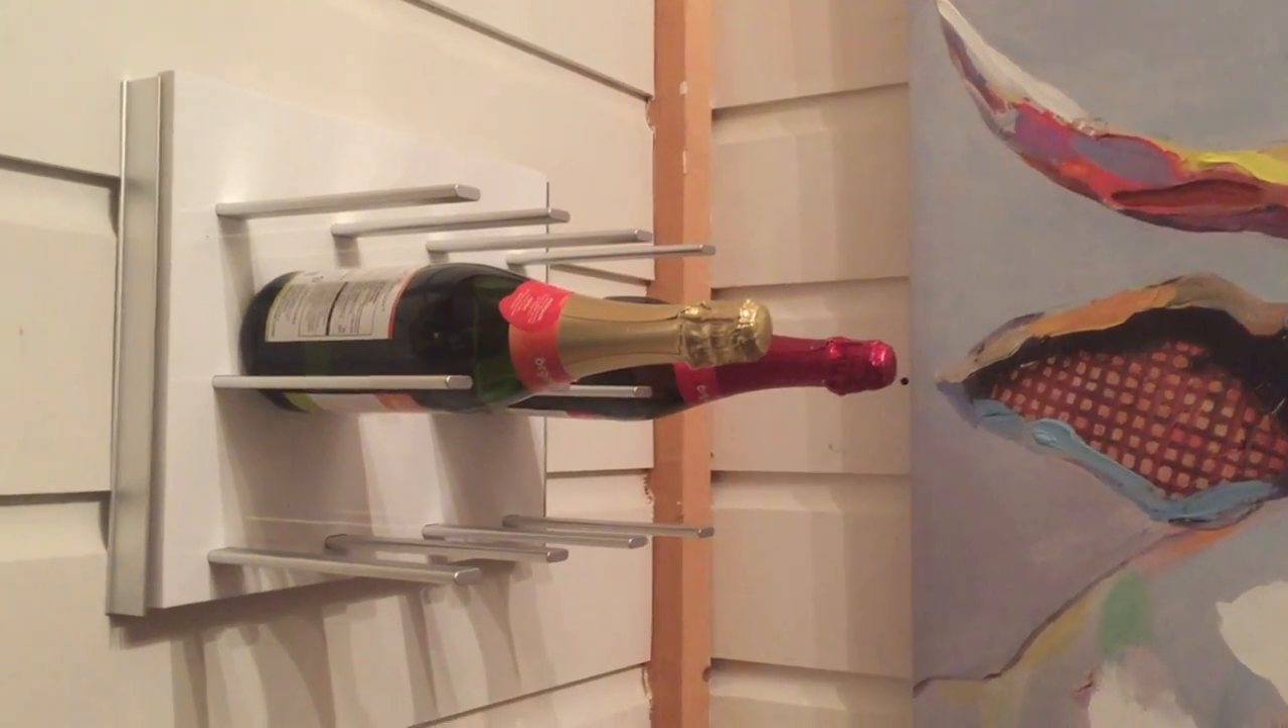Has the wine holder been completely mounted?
Yes.